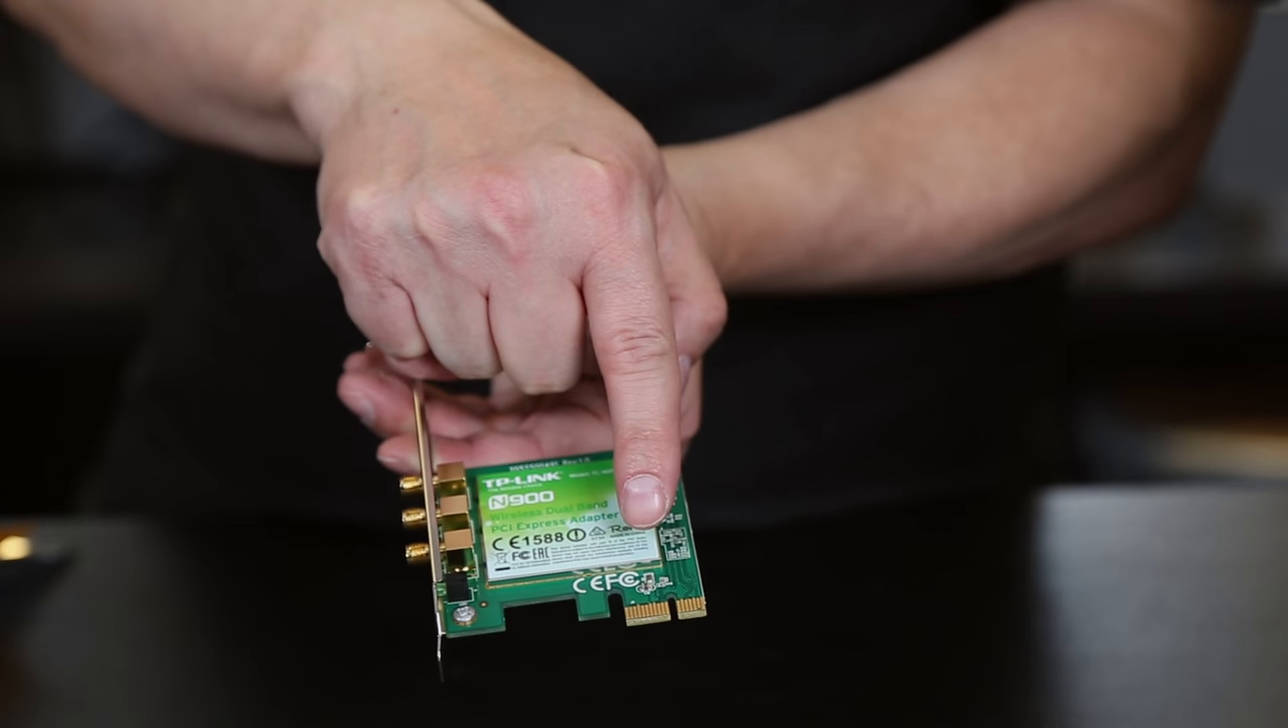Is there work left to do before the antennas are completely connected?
Yes.